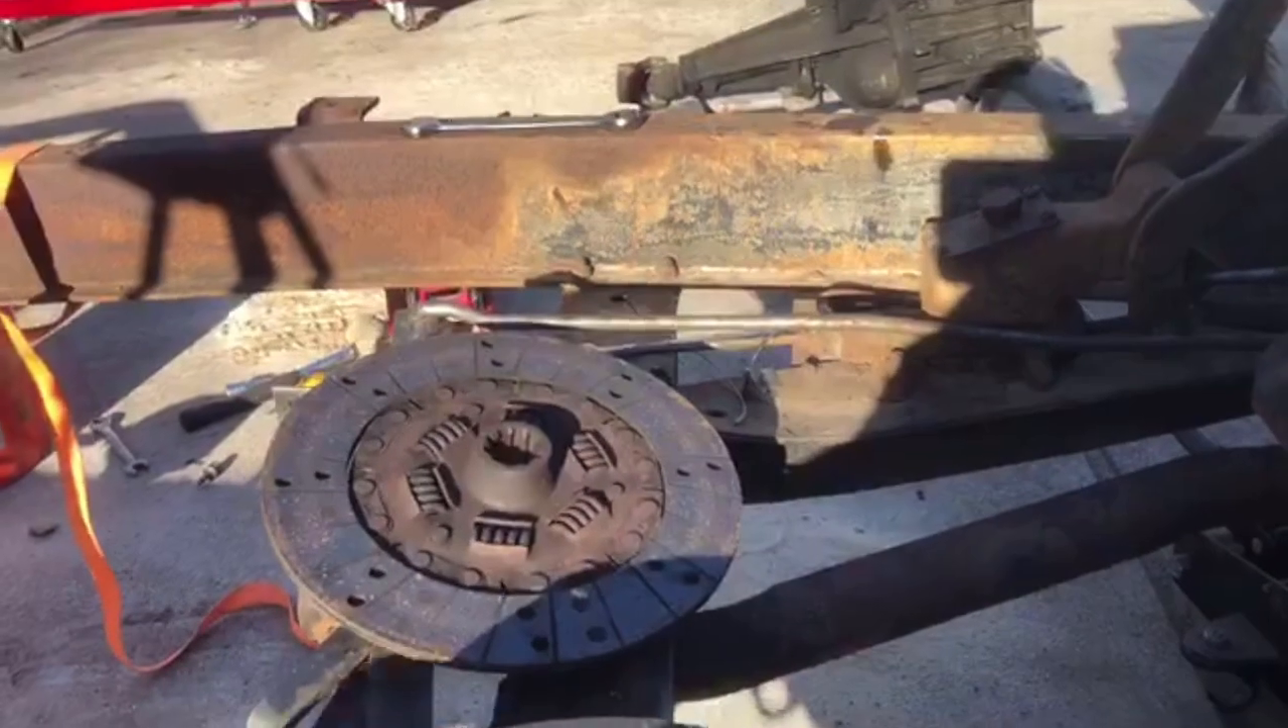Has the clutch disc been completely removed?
Yes.